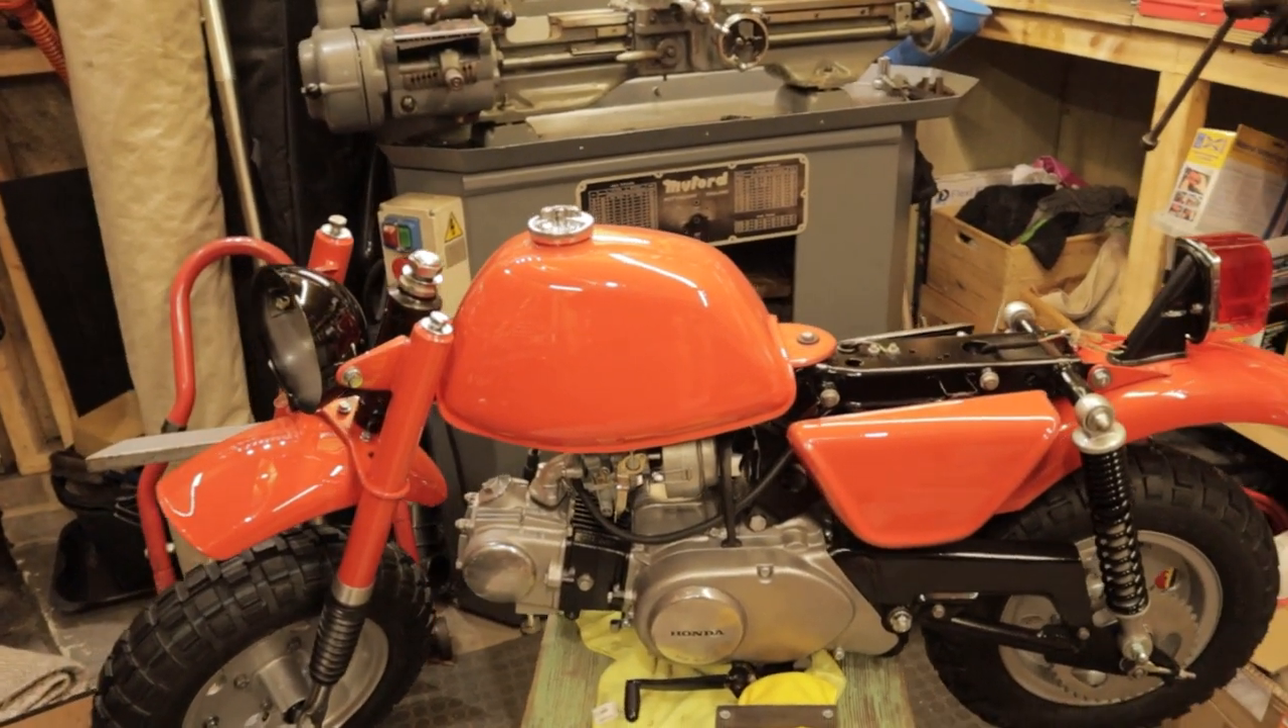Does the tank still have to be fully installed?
No.